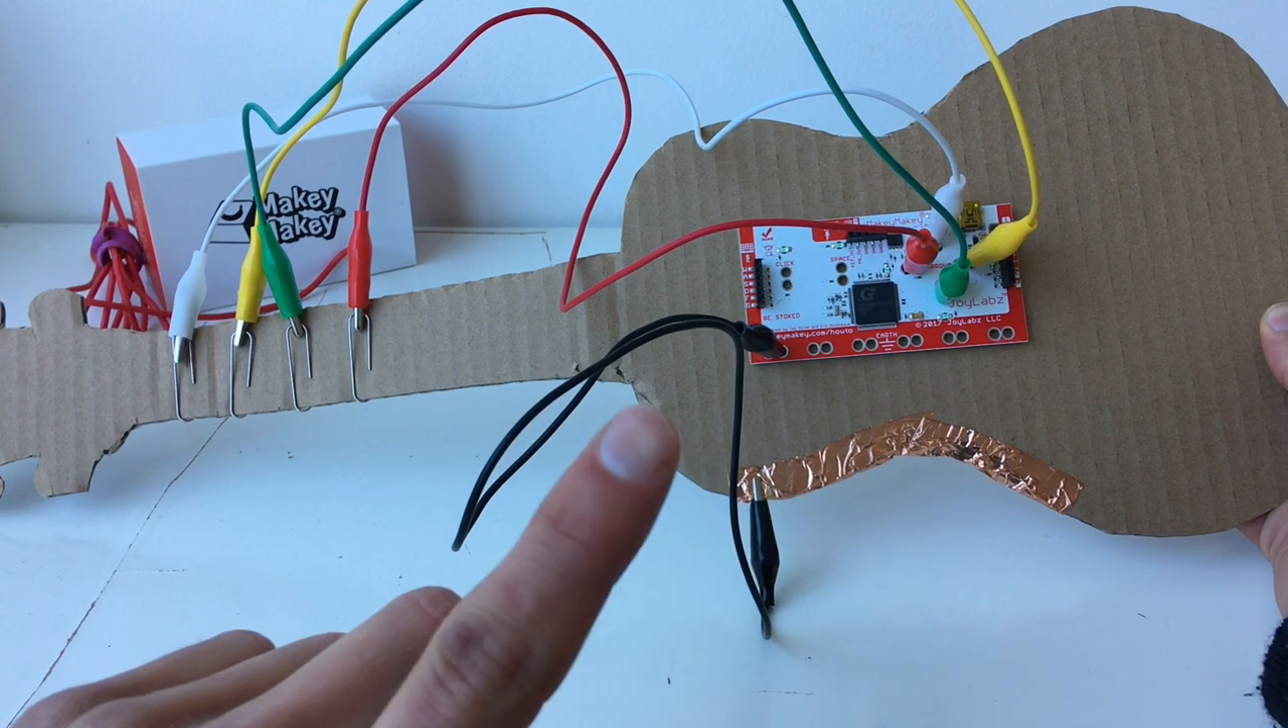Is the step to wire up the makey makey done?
Yes.